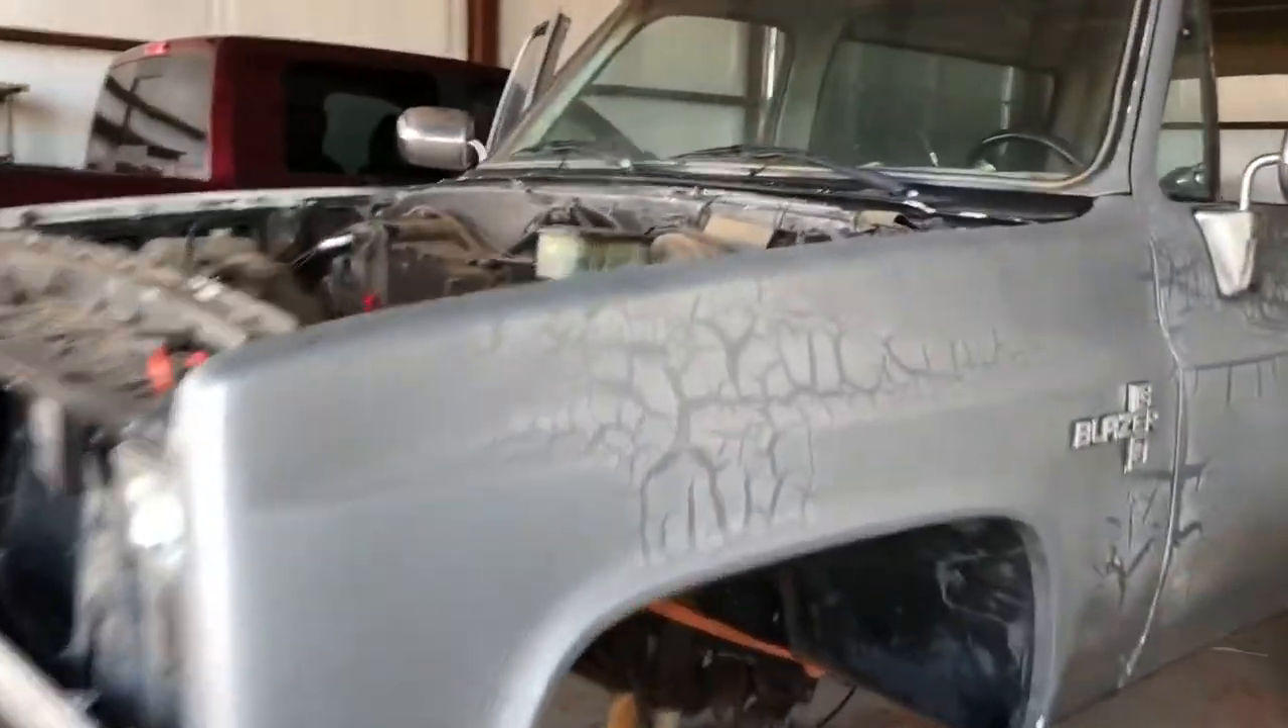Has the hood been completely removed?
Yes.